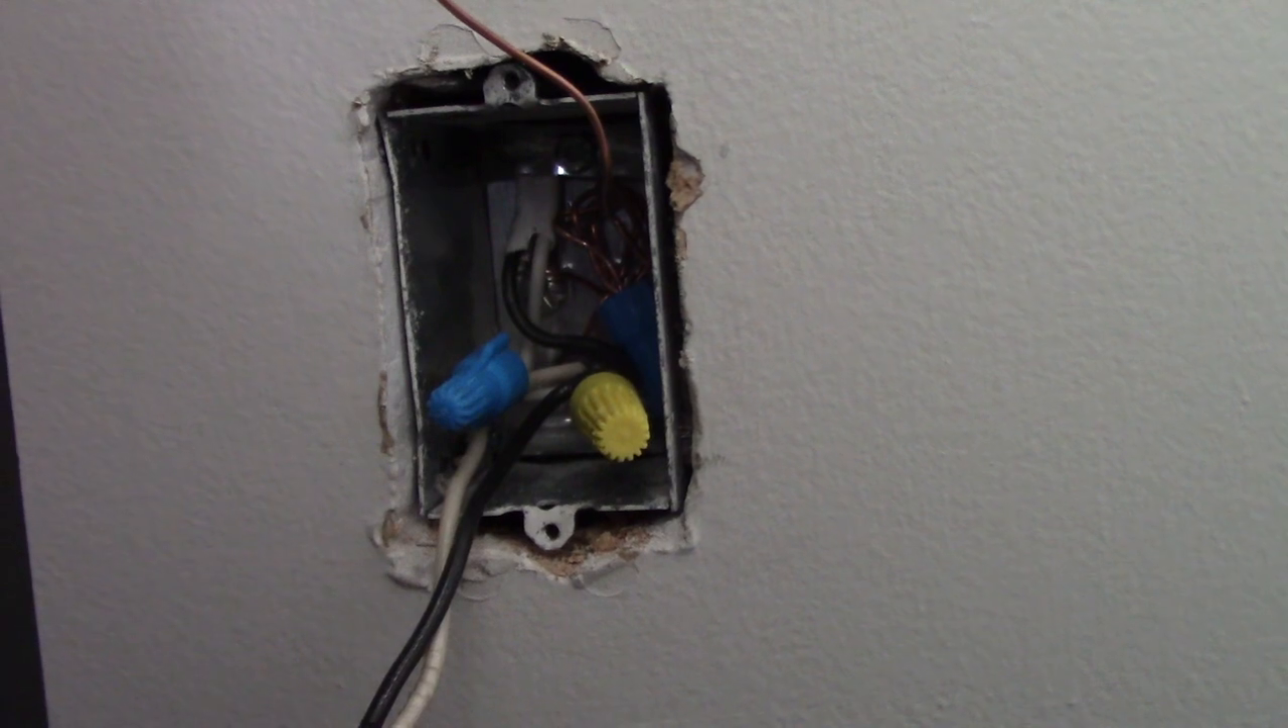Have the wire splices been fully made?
Yes.